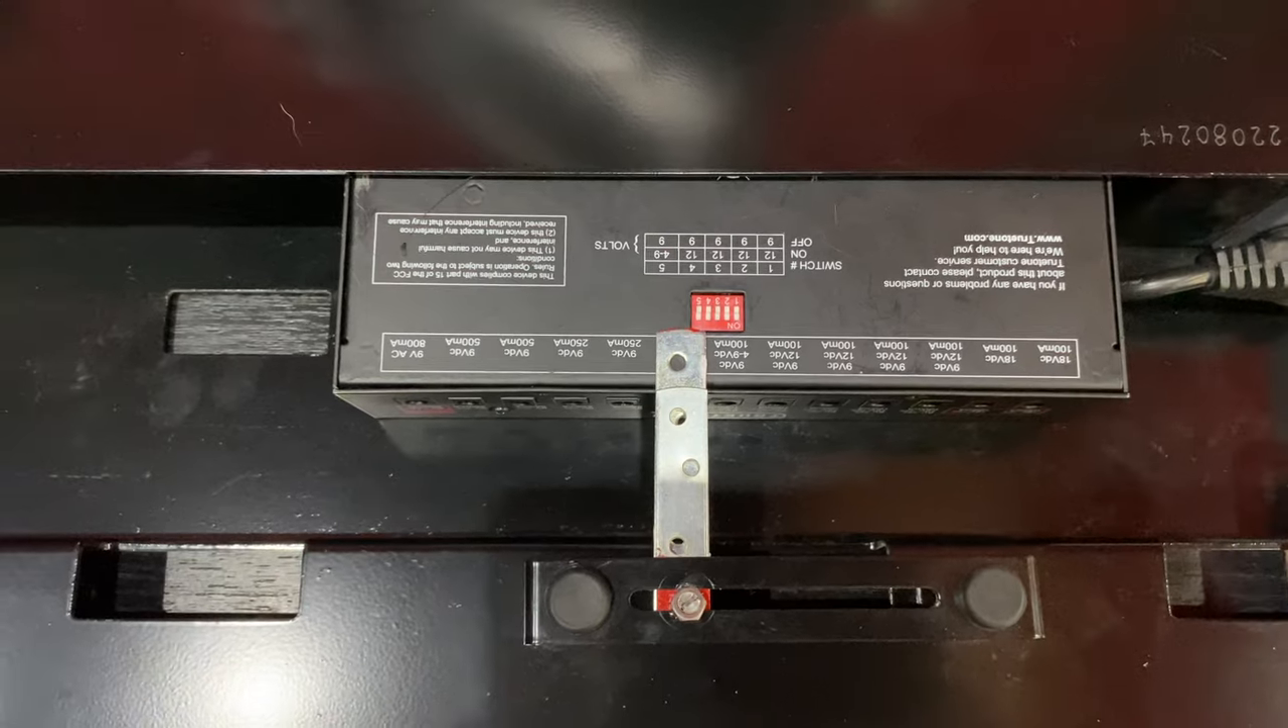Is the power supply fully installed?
Yes.